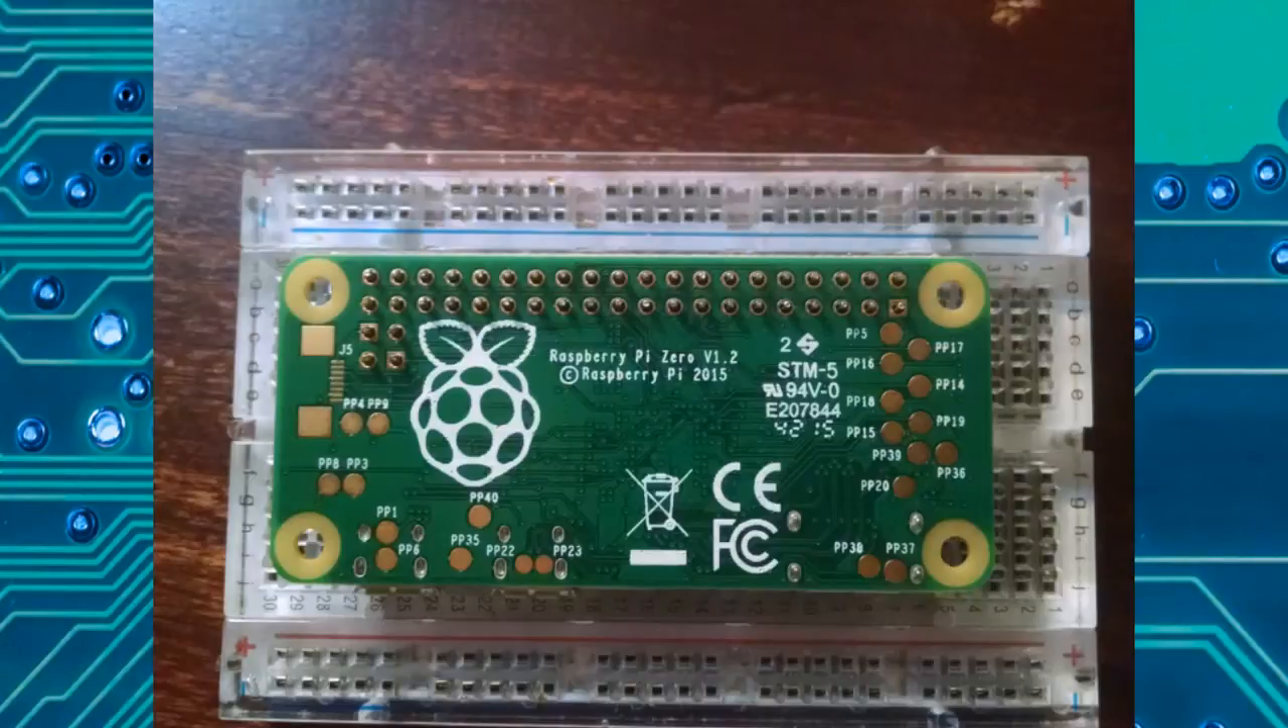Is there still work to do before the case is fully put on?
Yes.